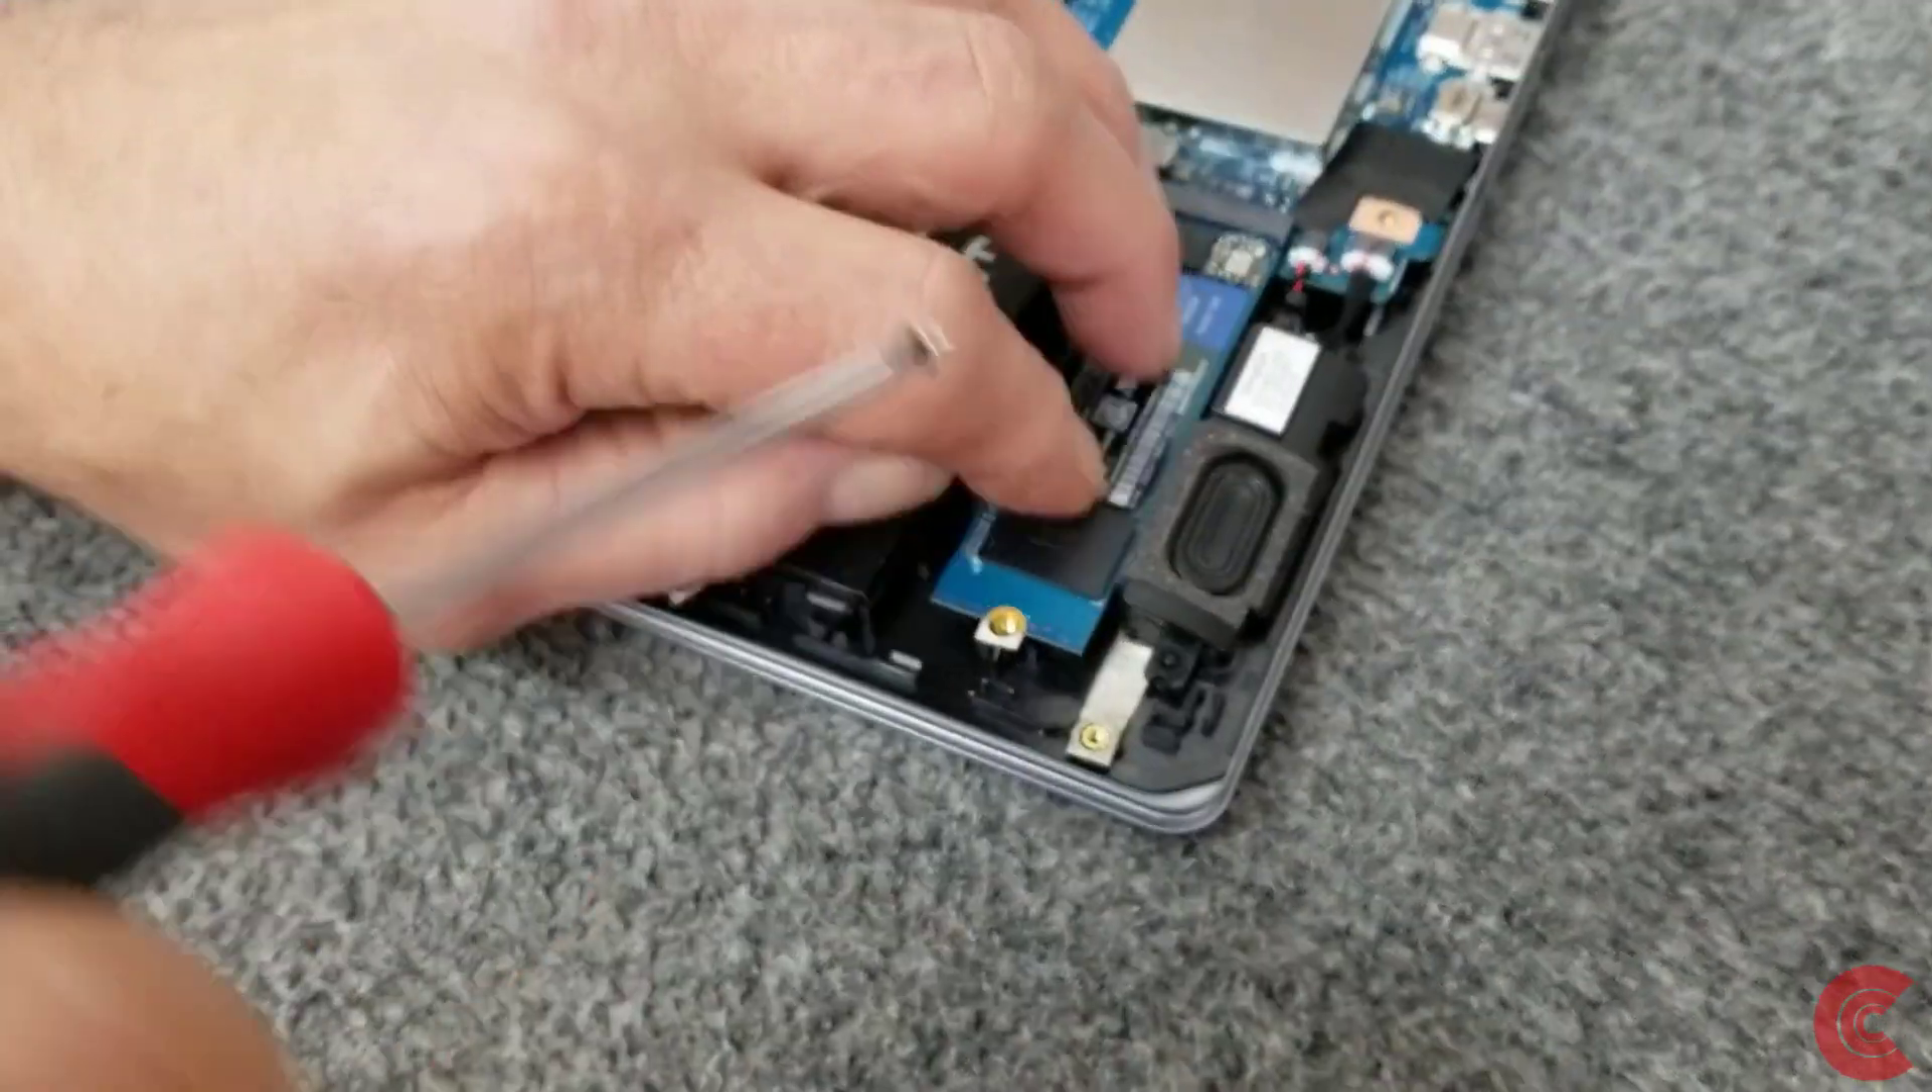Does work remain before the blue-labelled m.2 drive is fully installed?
Yes.